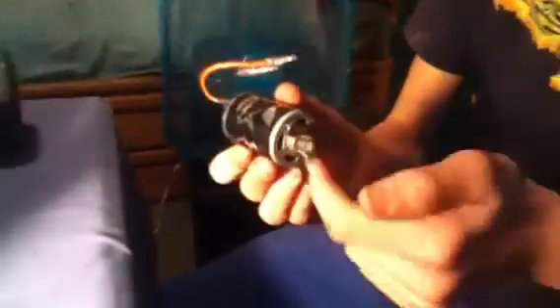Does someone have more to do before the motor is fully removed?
No.